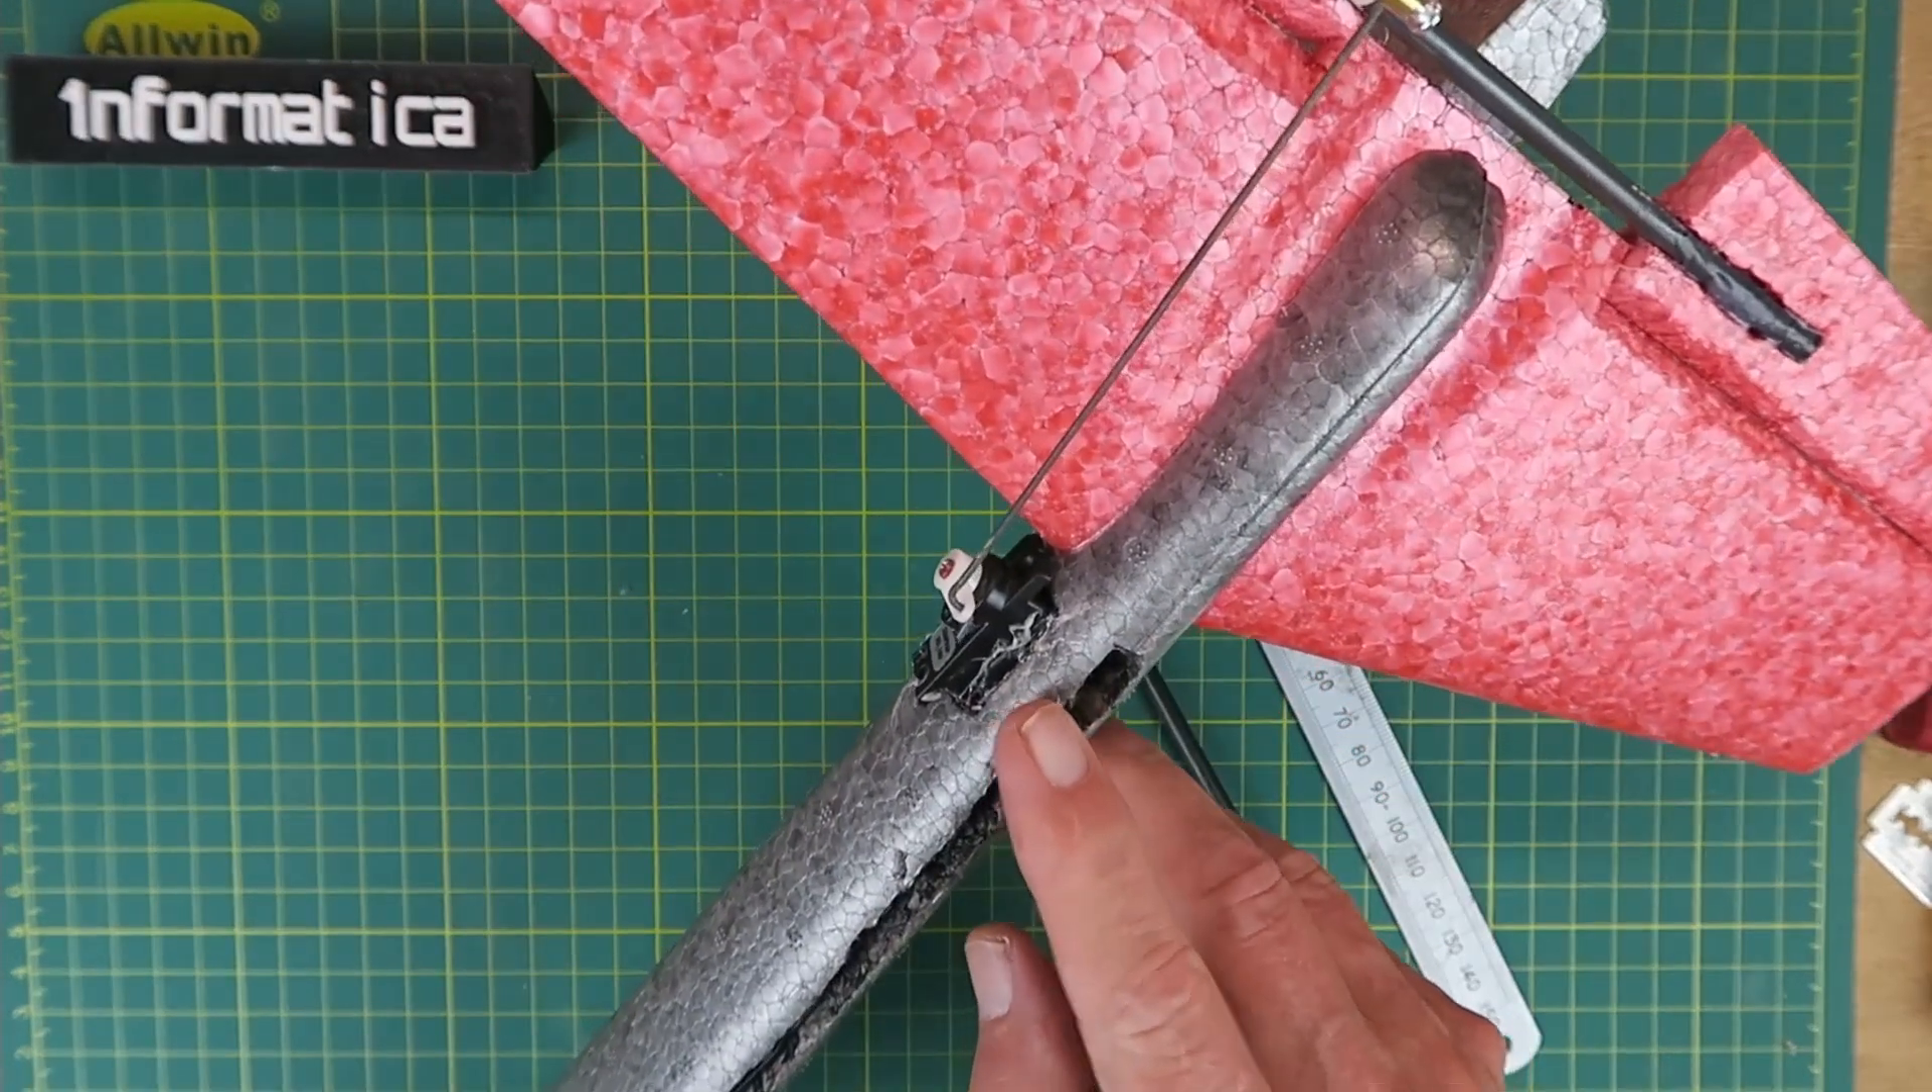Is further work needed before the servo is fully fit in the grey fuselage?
No.